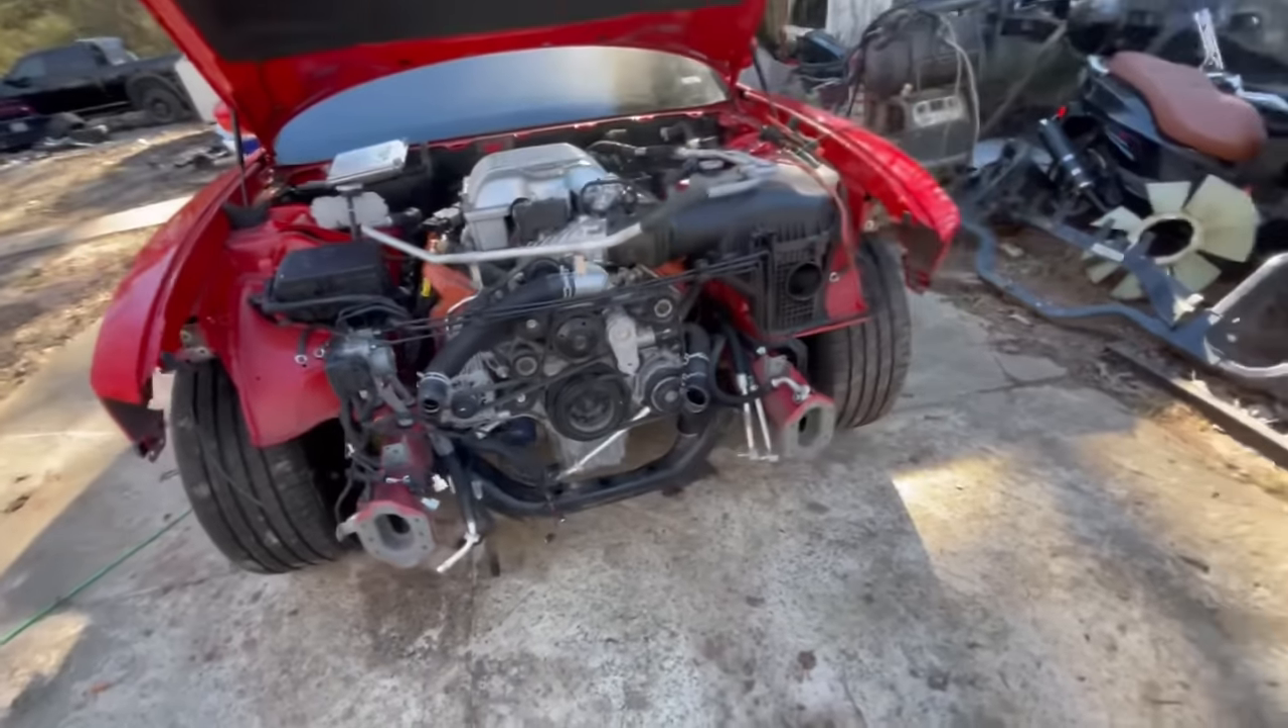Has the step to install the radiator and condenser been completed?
No.